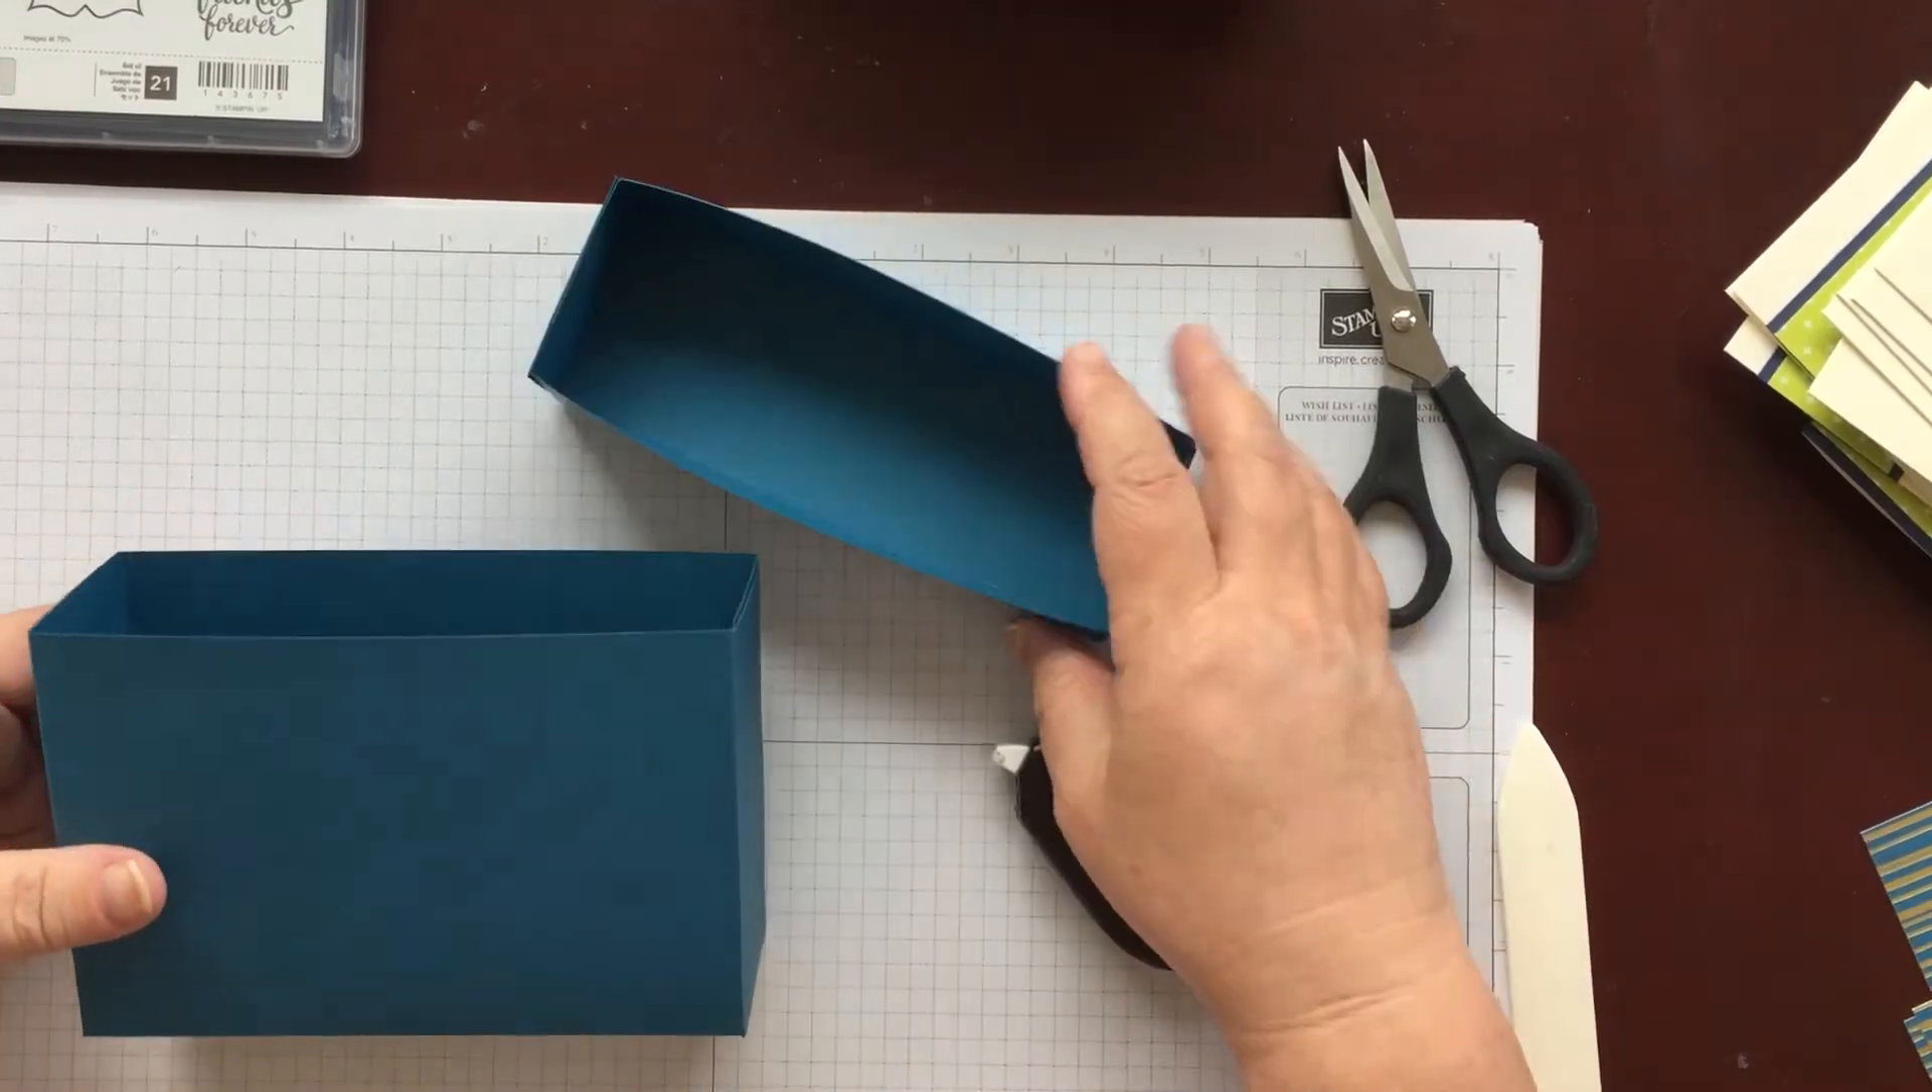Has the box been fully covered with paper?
No.